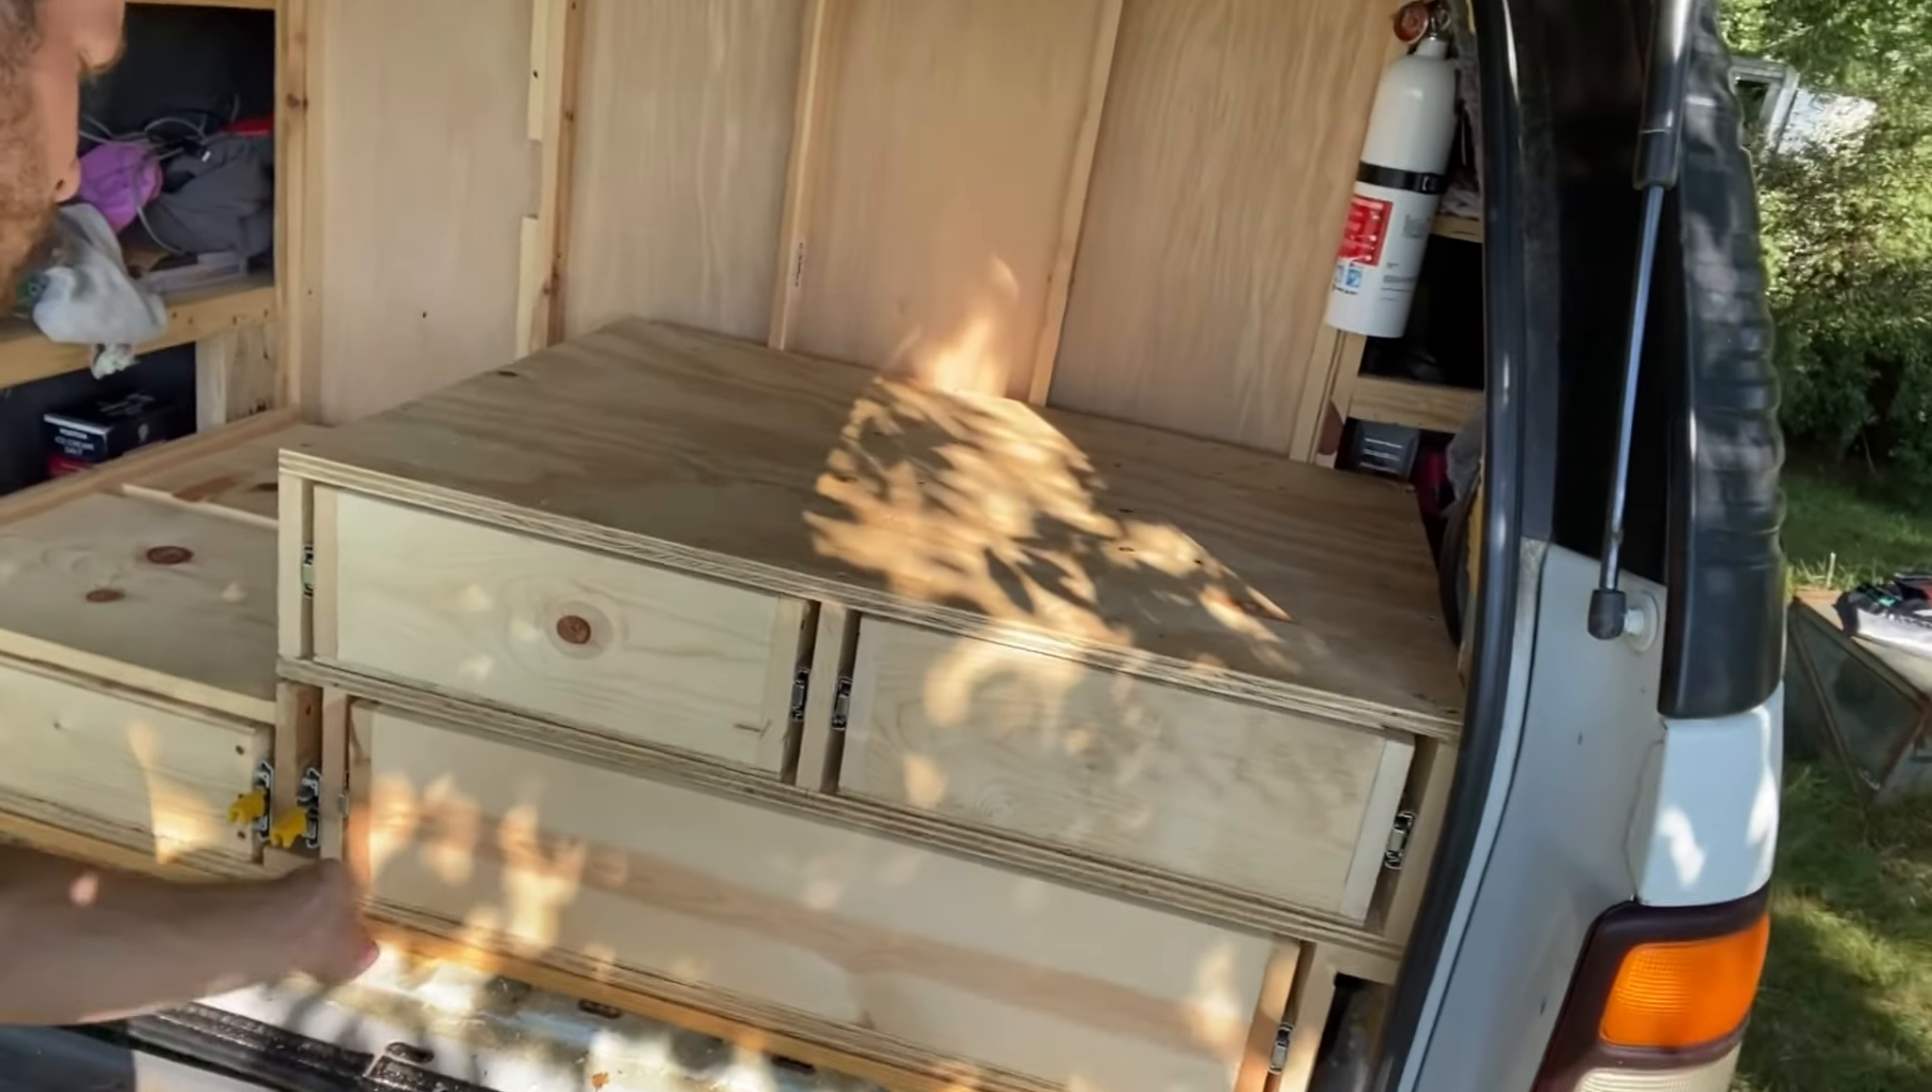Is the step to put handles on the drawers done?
No.